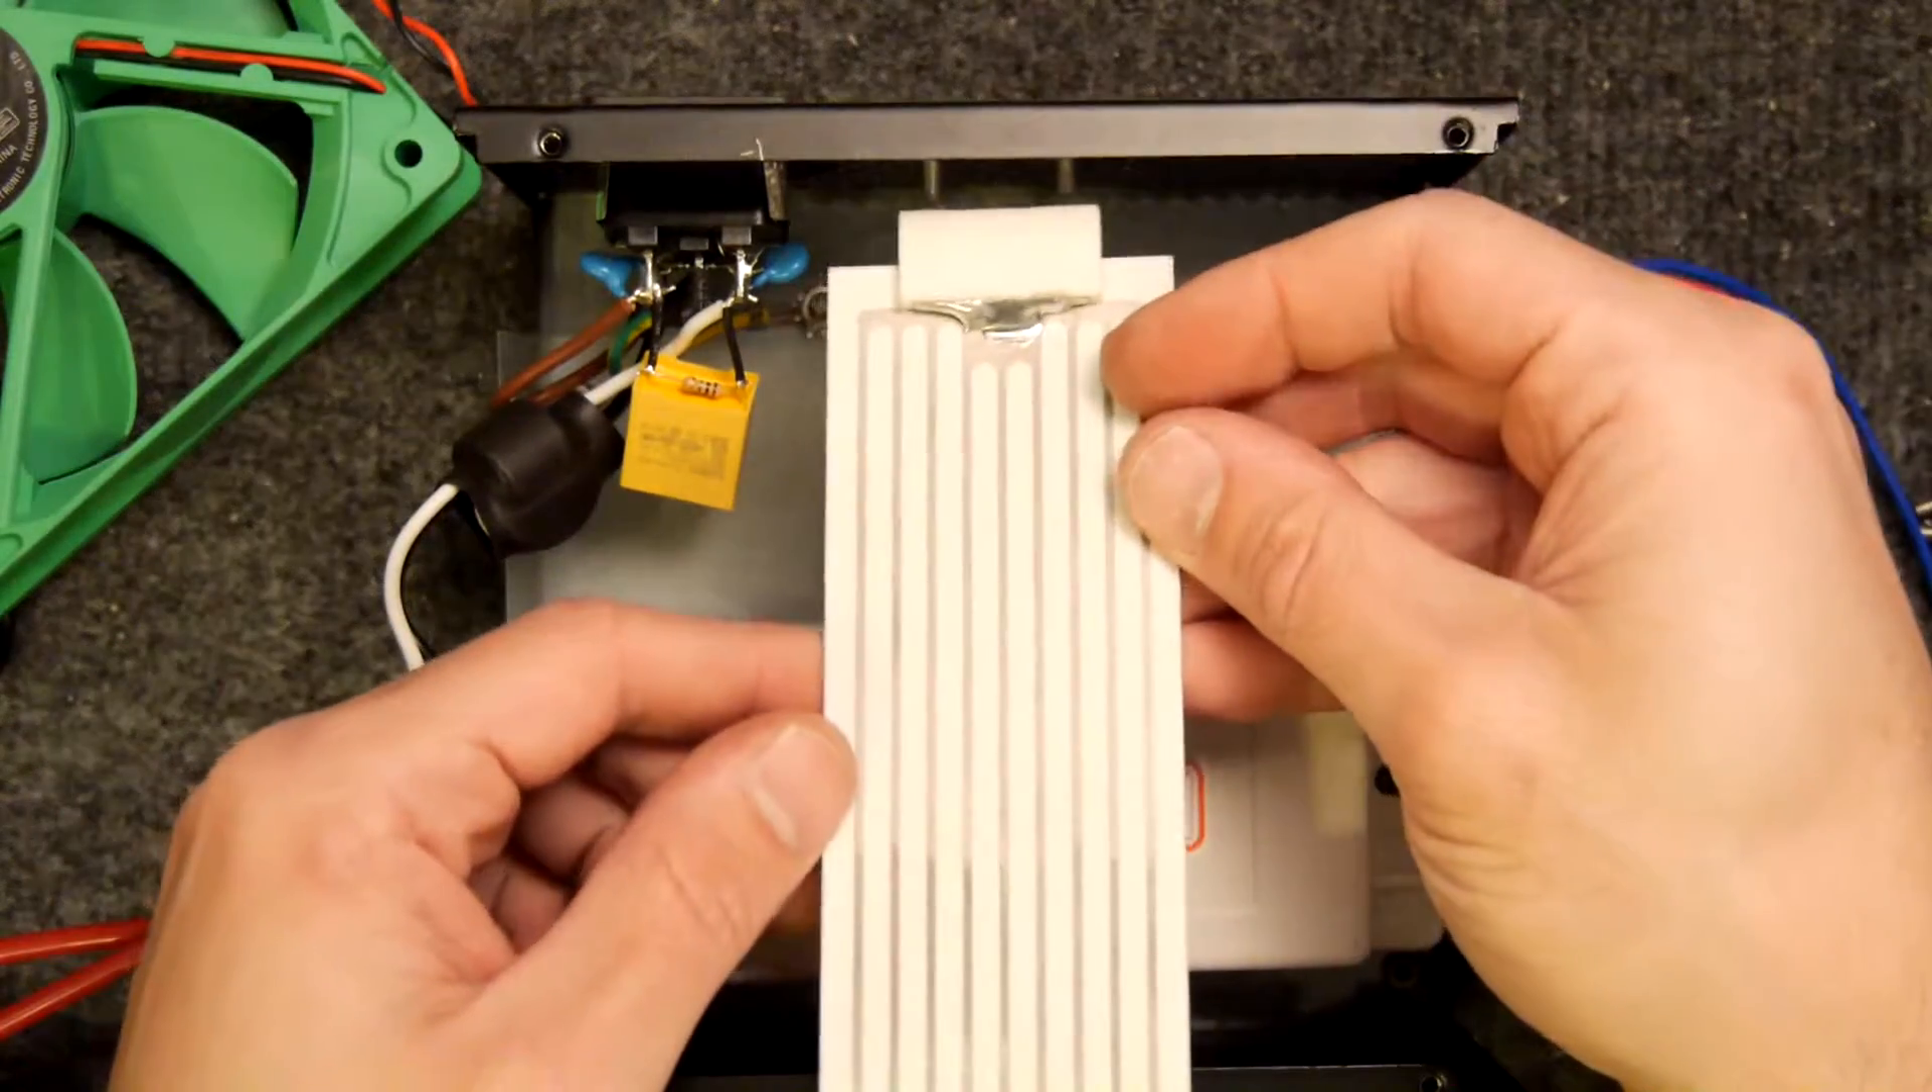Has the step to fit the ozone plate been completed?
No.